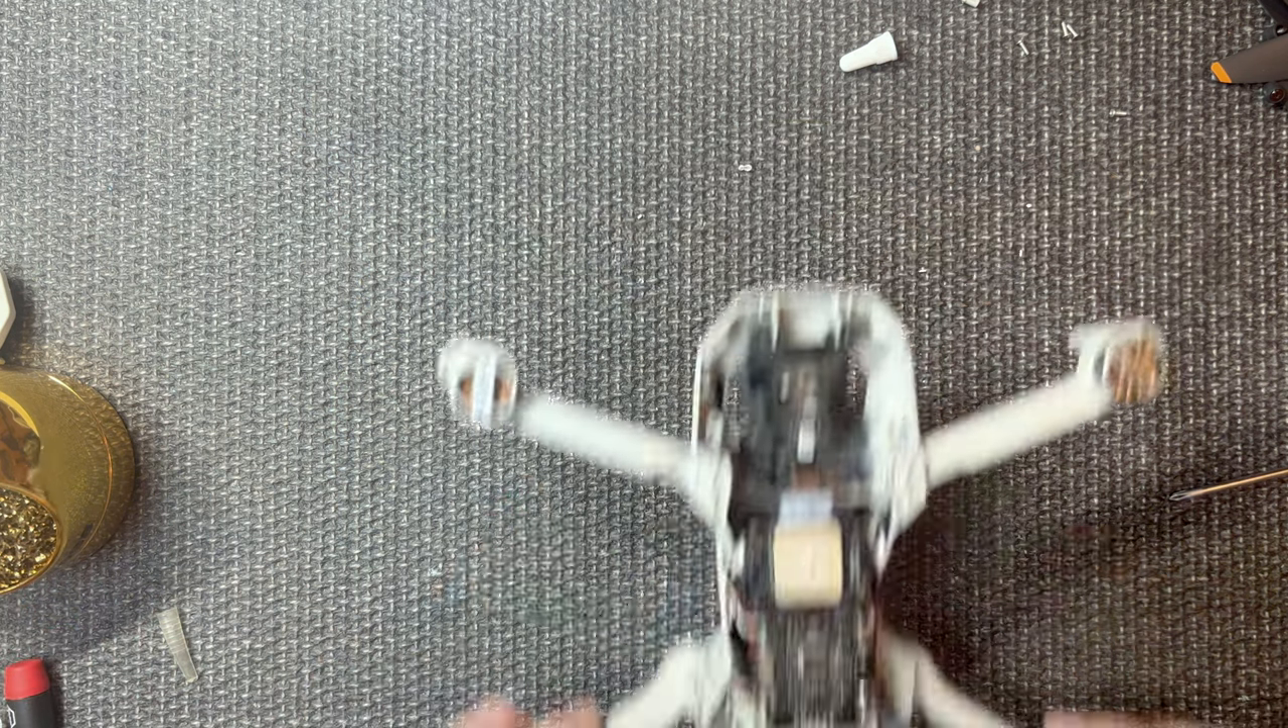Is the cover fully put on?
No.